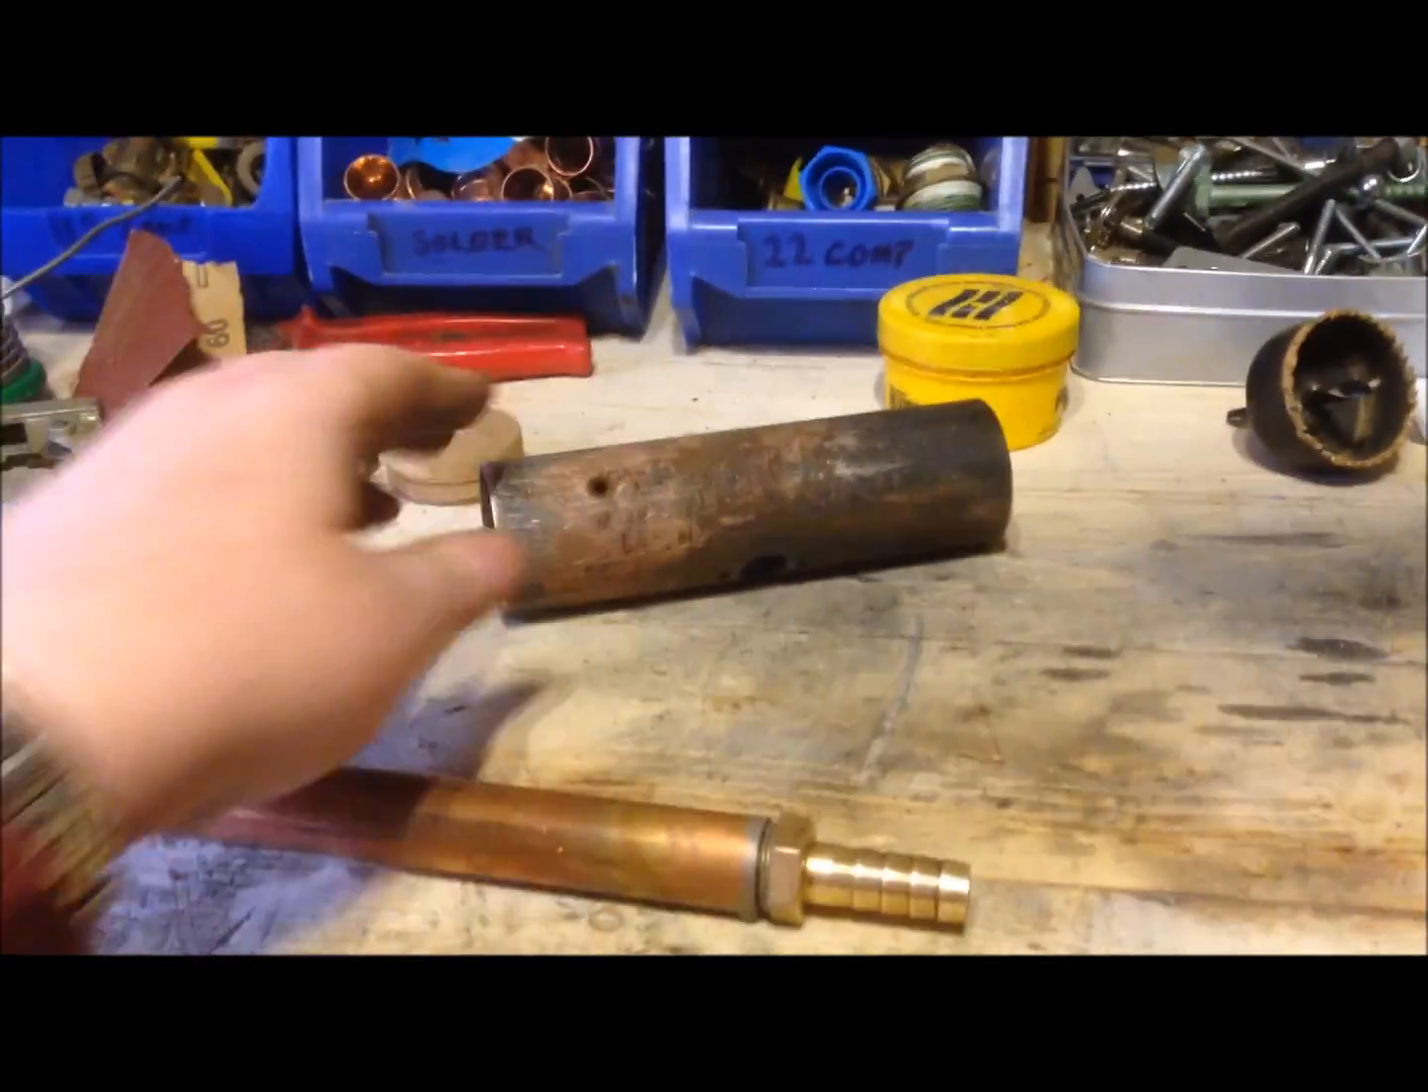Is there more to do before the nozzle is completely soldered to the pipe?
No.